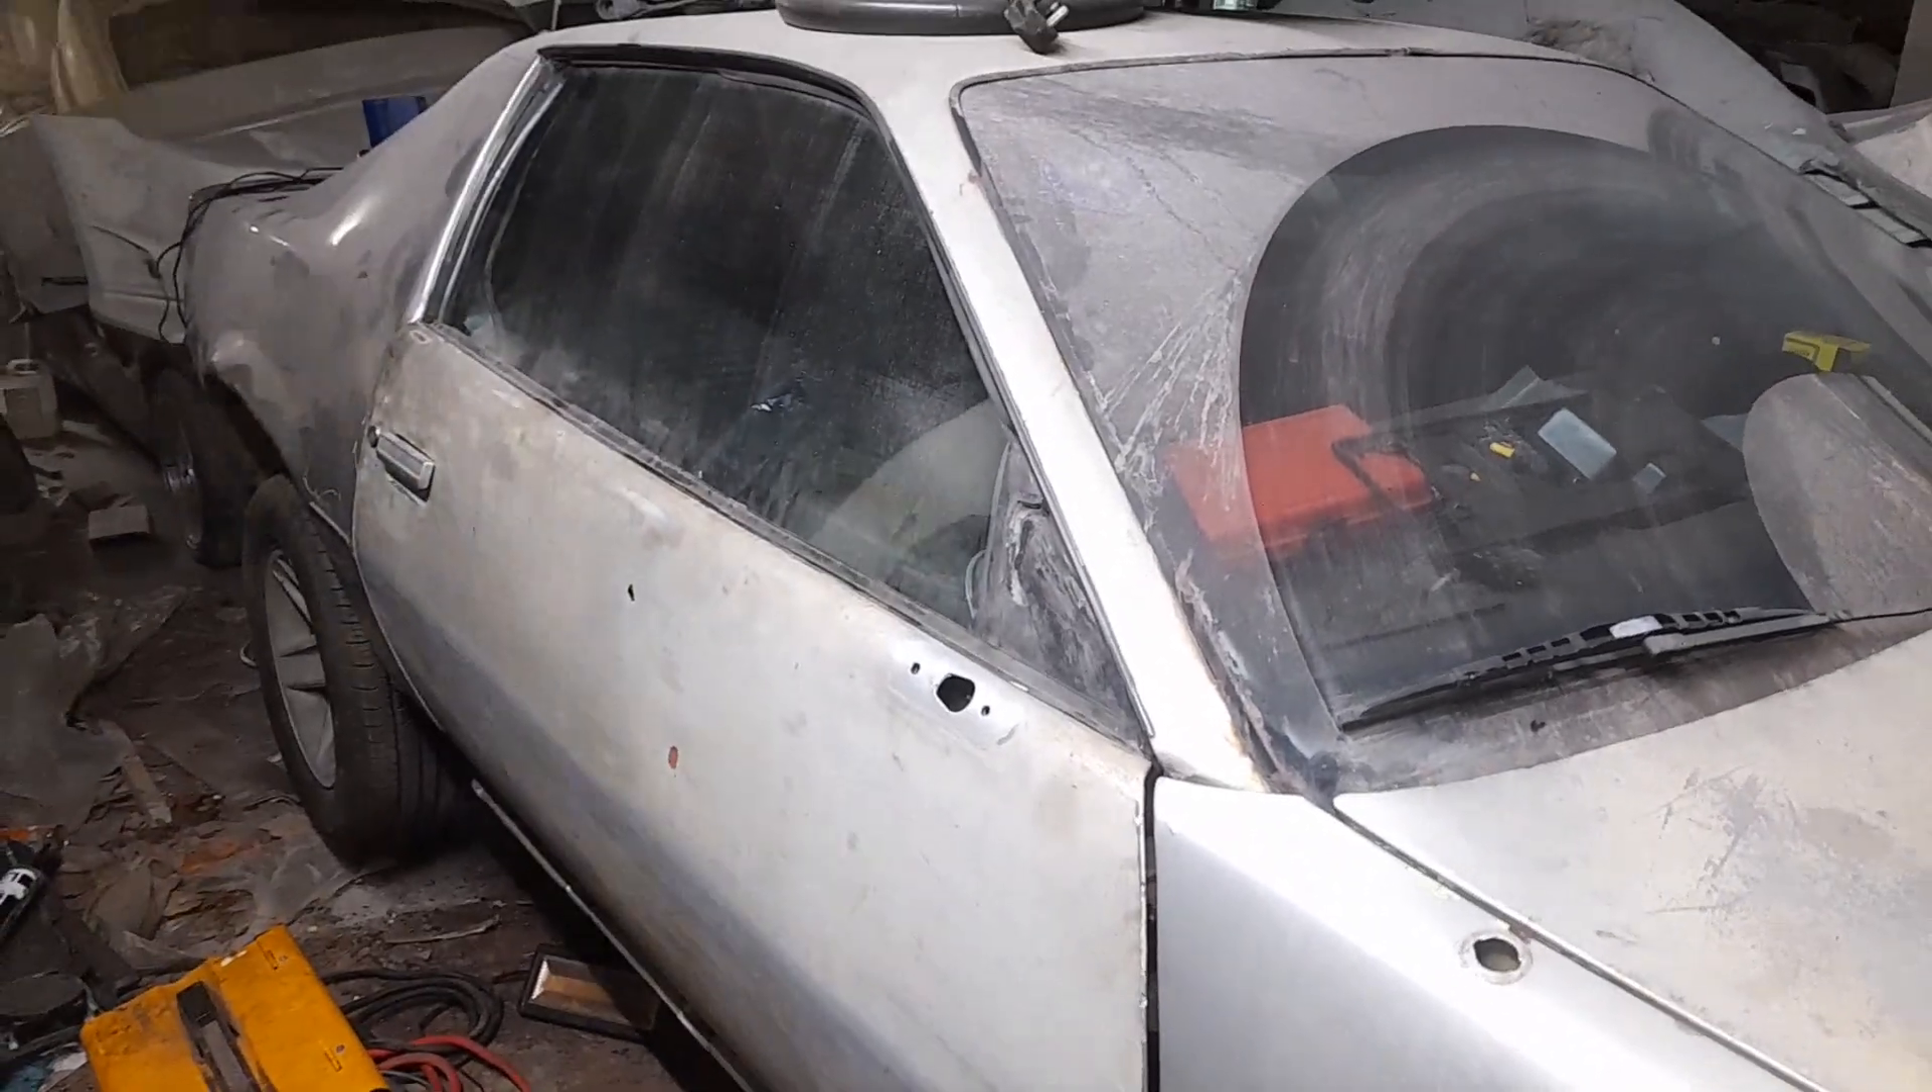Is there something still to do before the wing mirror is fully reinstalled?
Yes.